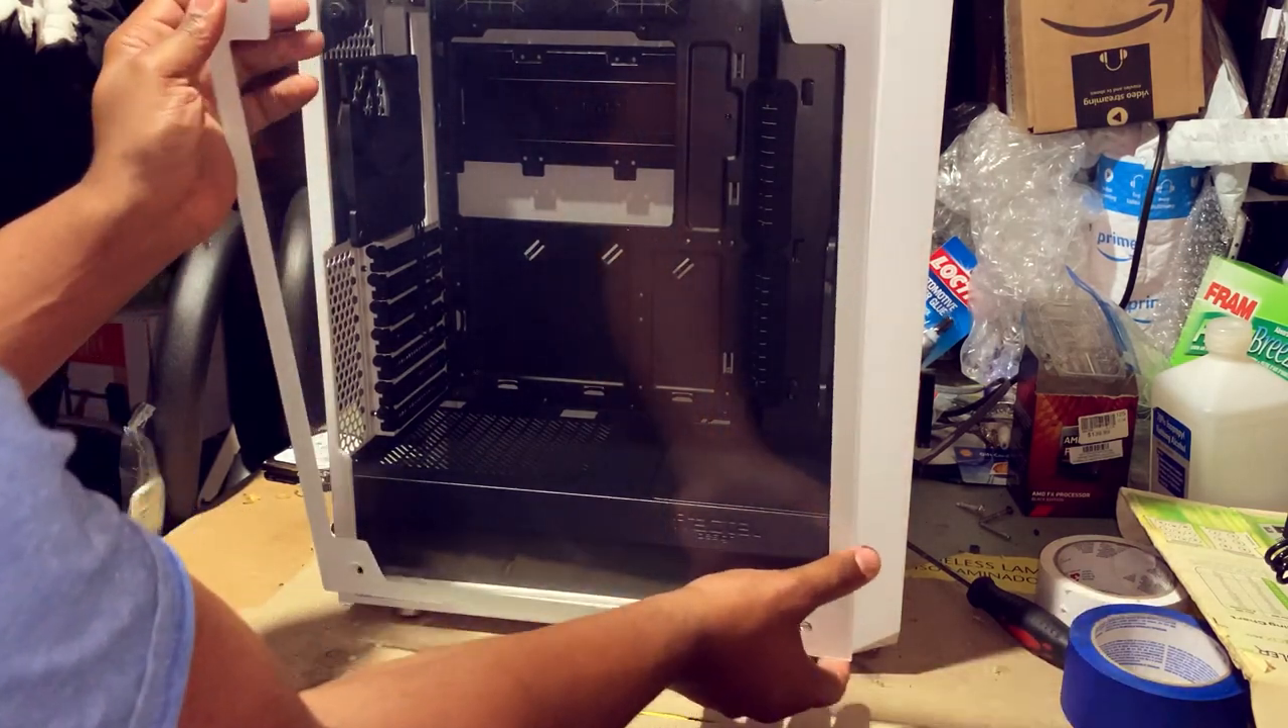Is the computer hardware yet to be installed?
Yes.